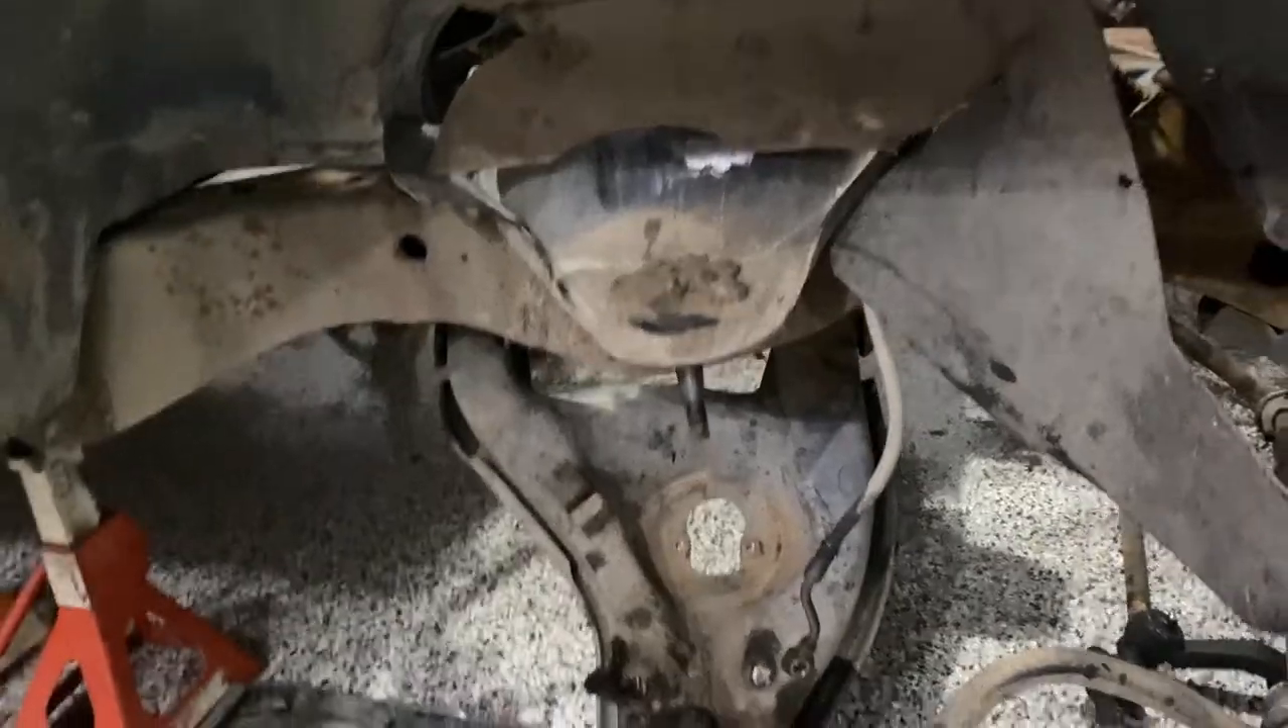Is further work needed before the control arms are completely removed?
Yes.